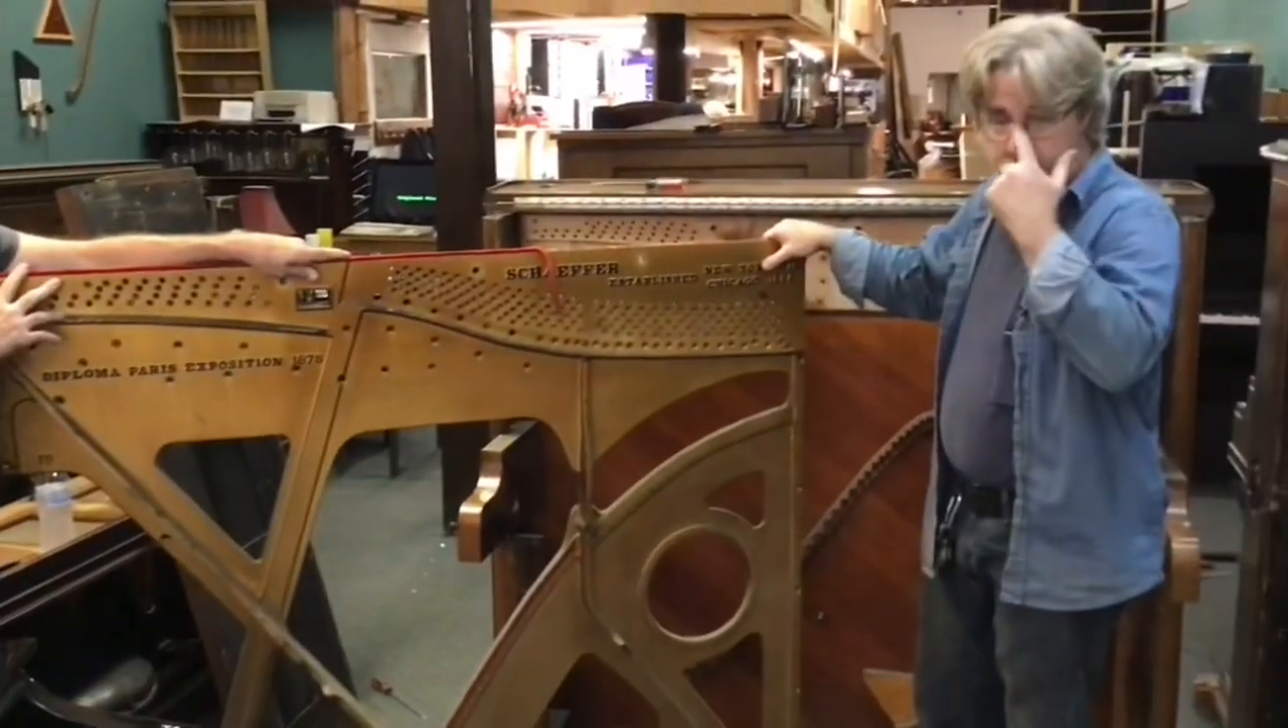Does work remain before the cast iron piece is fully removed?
No.